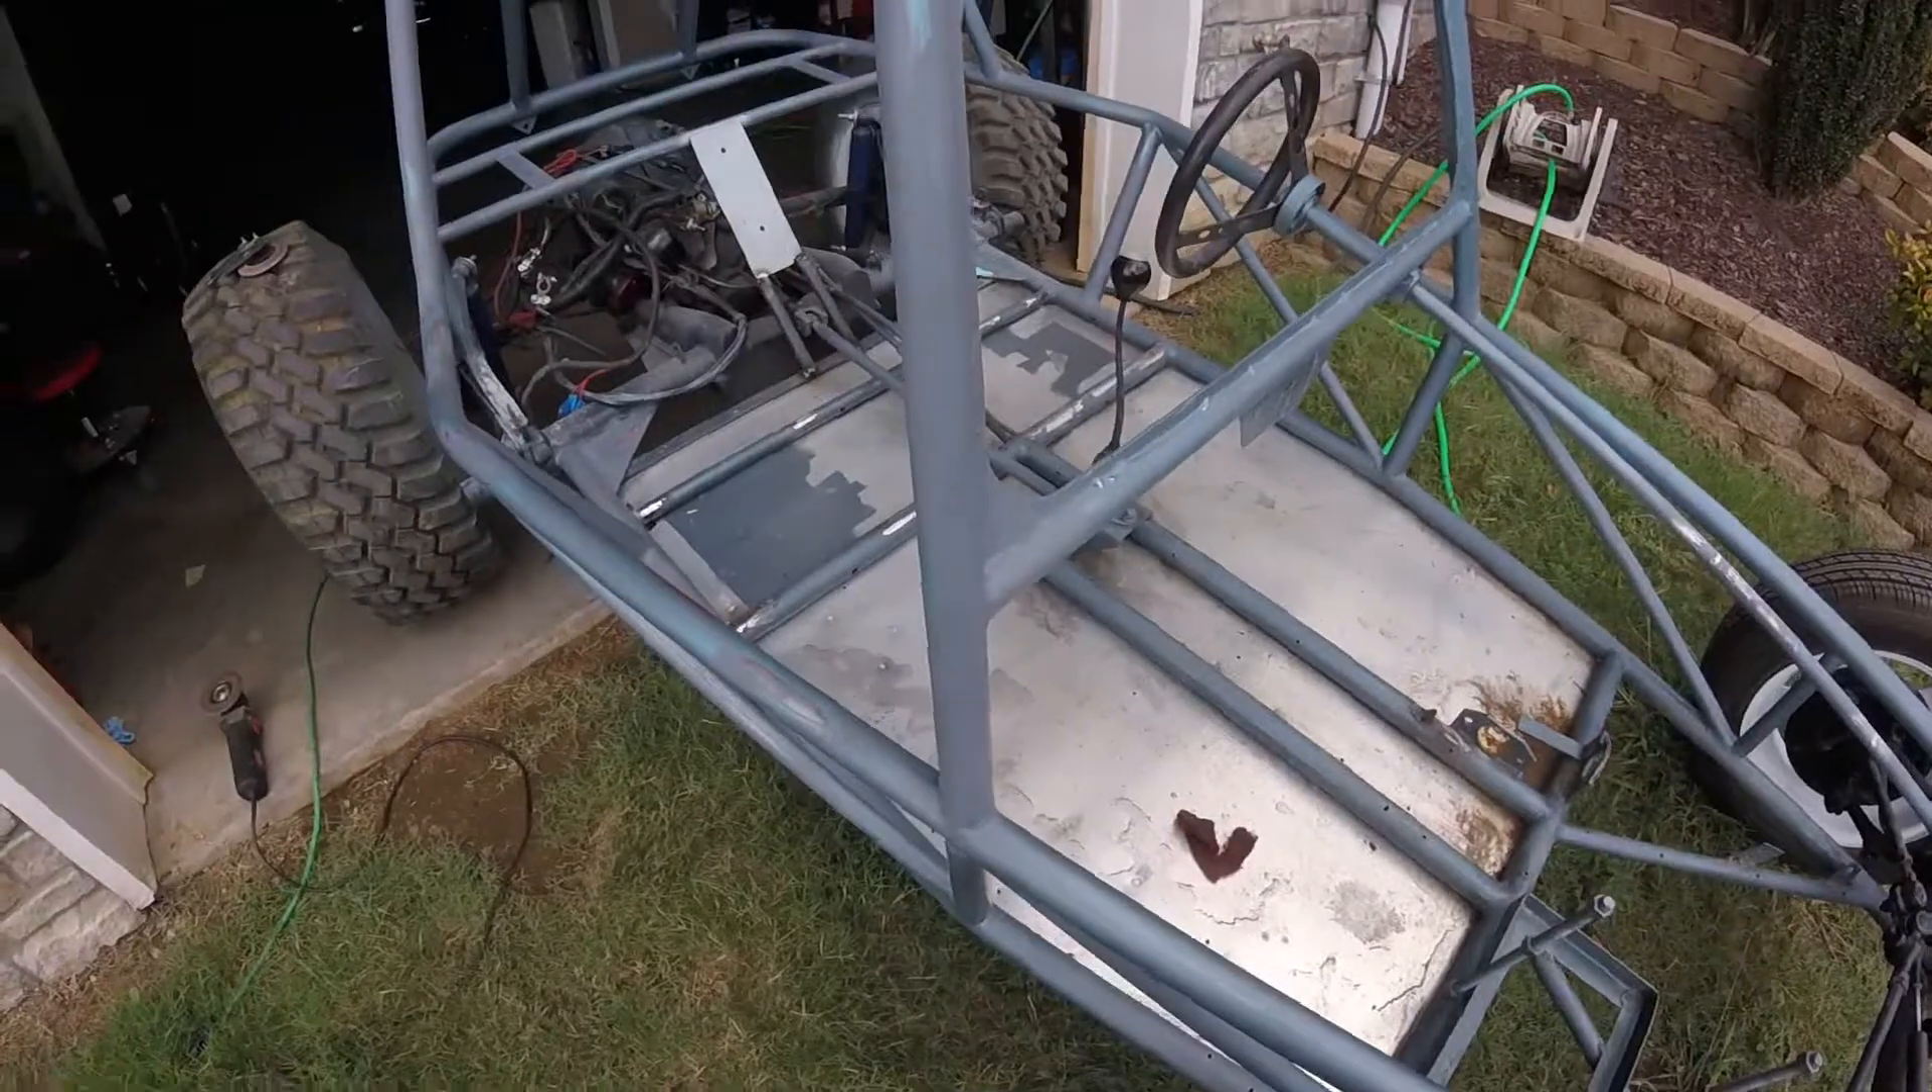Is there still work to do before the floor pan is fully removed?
Yes.